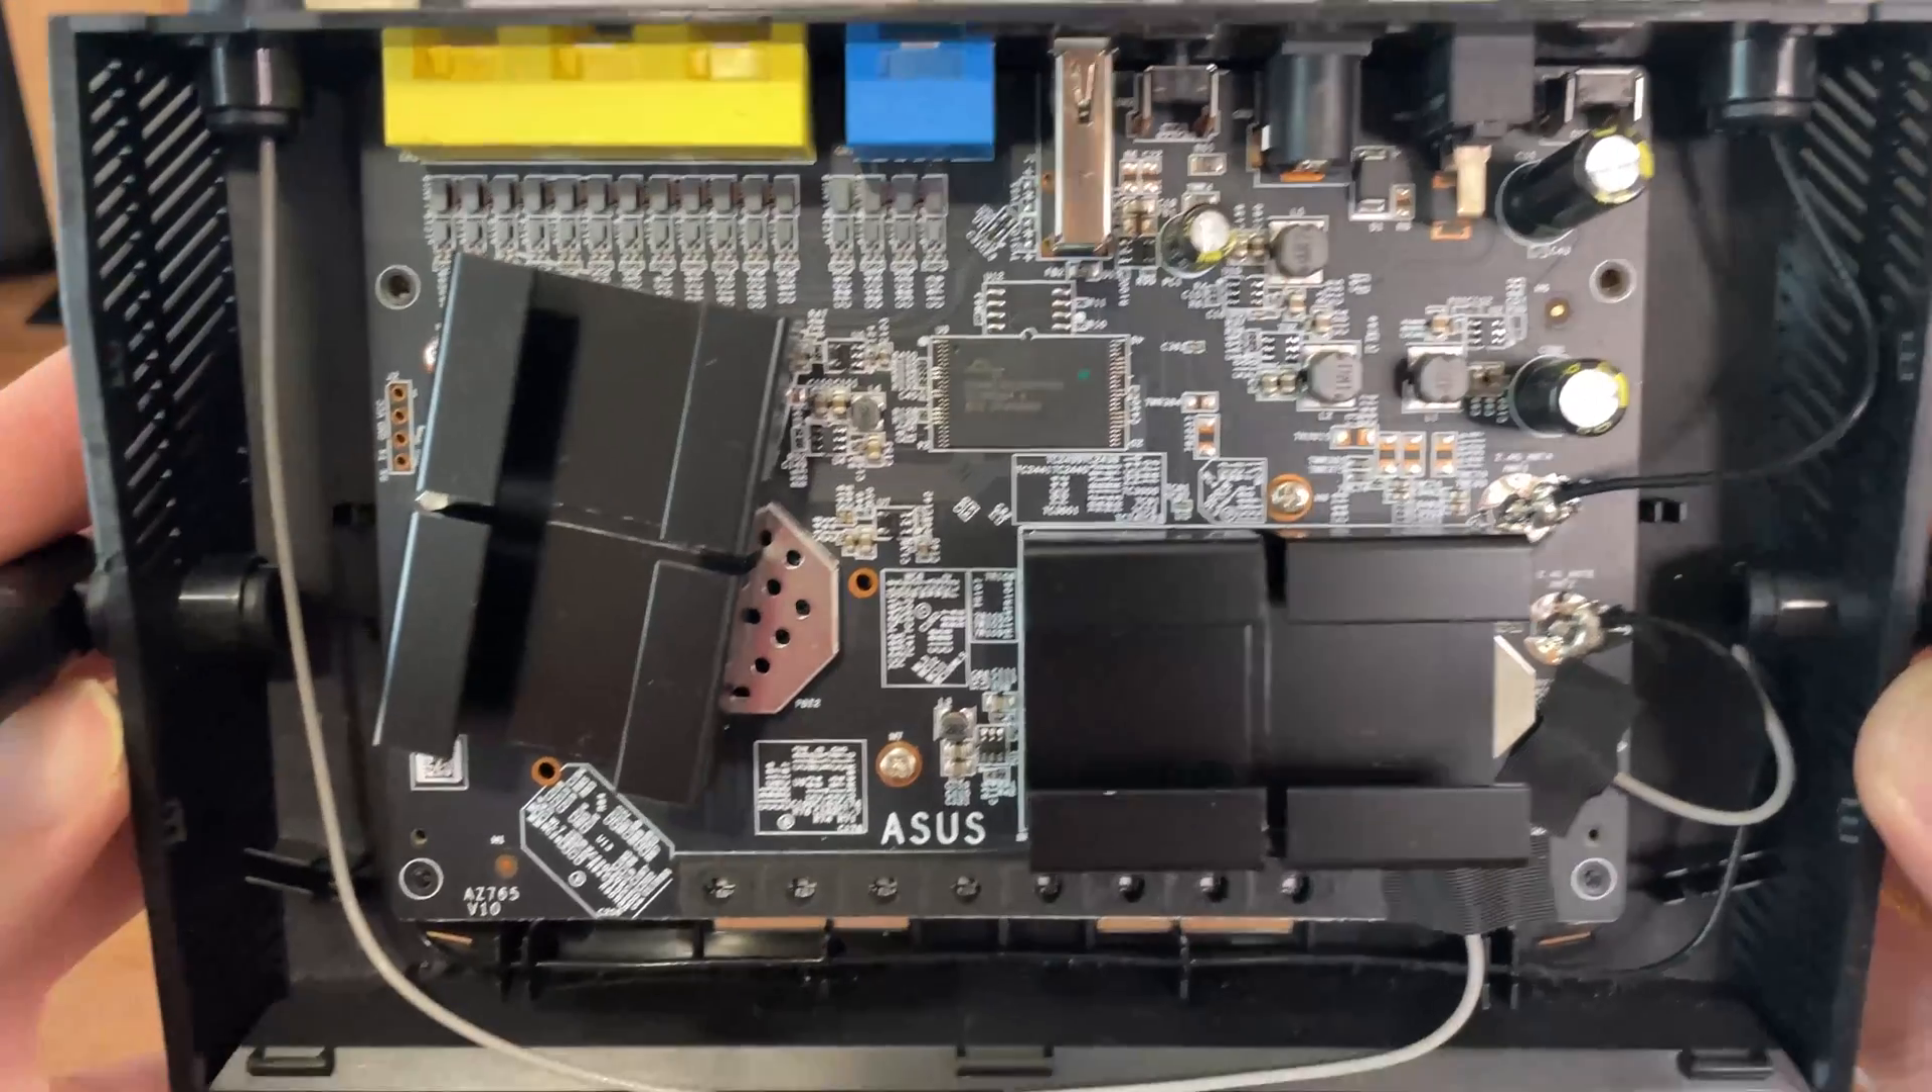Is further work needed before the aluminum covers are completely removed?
Yes.